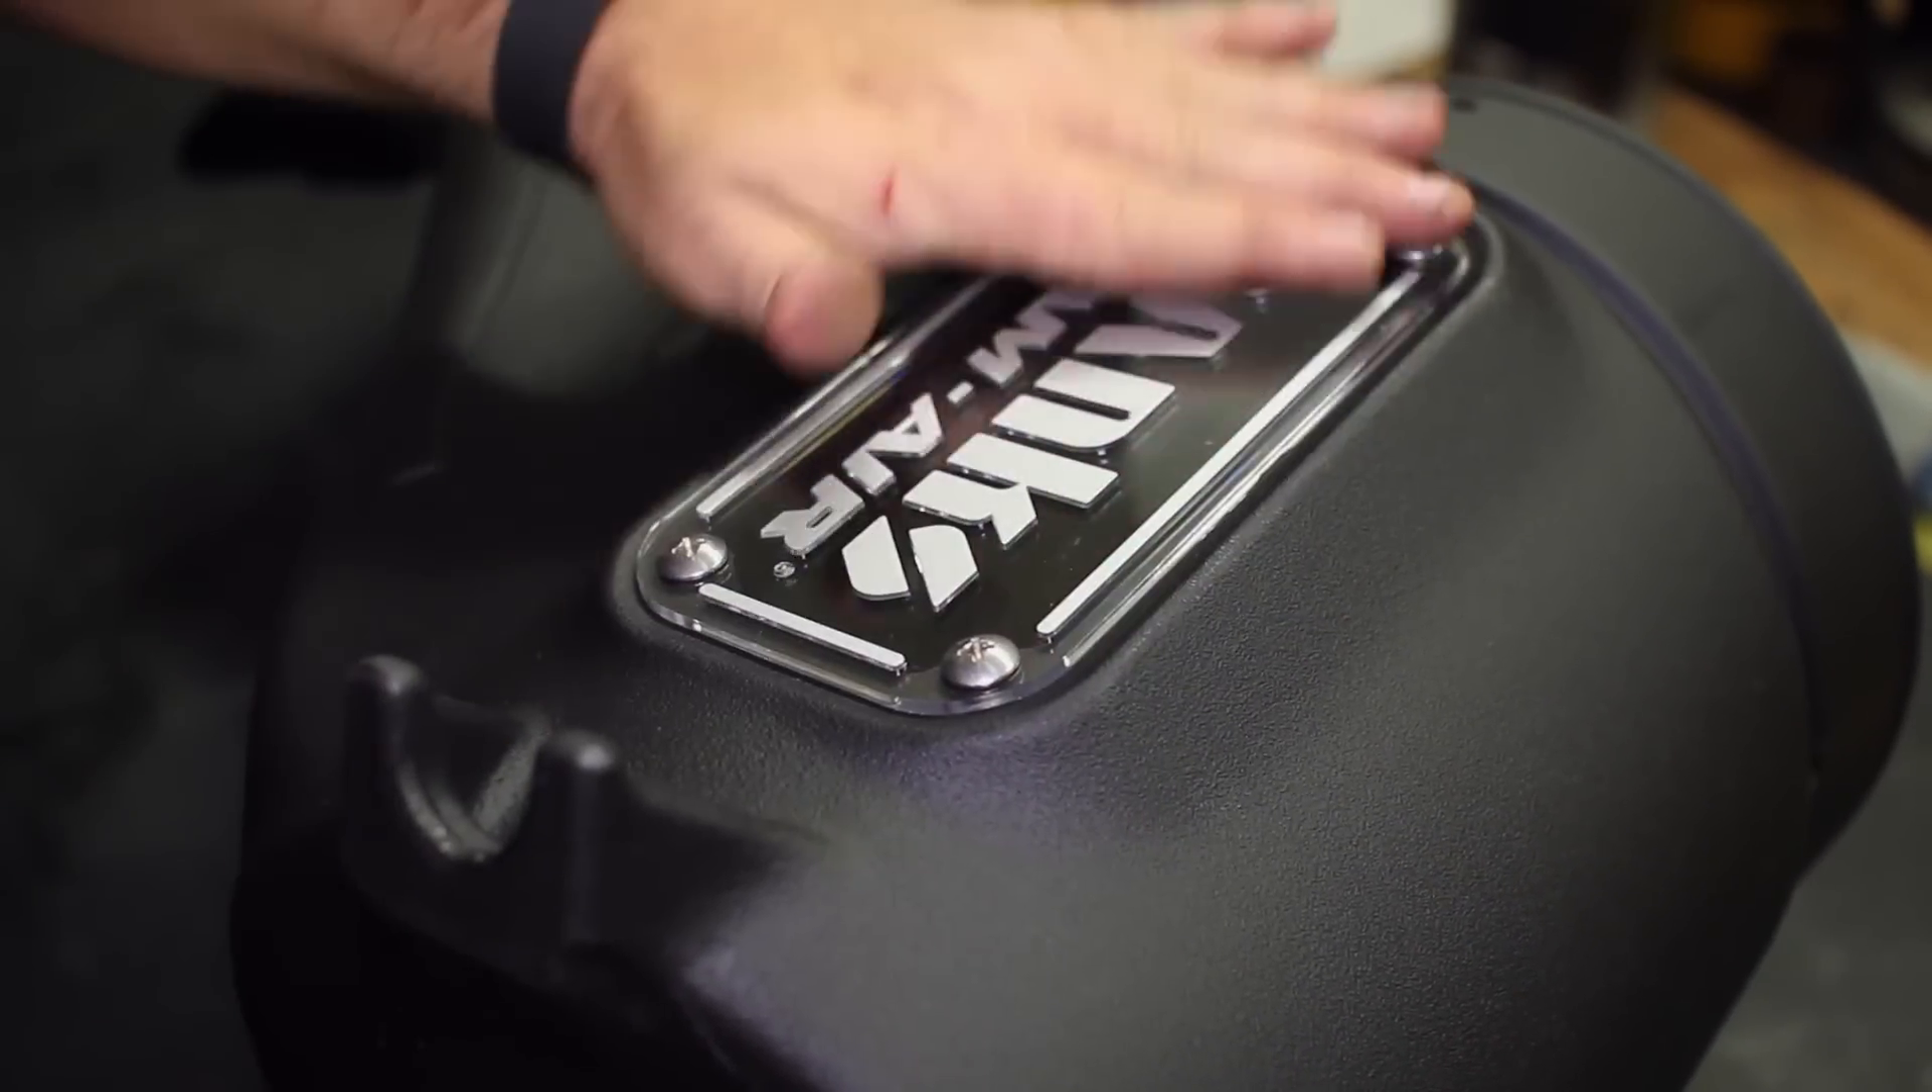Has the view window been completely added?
Yes.